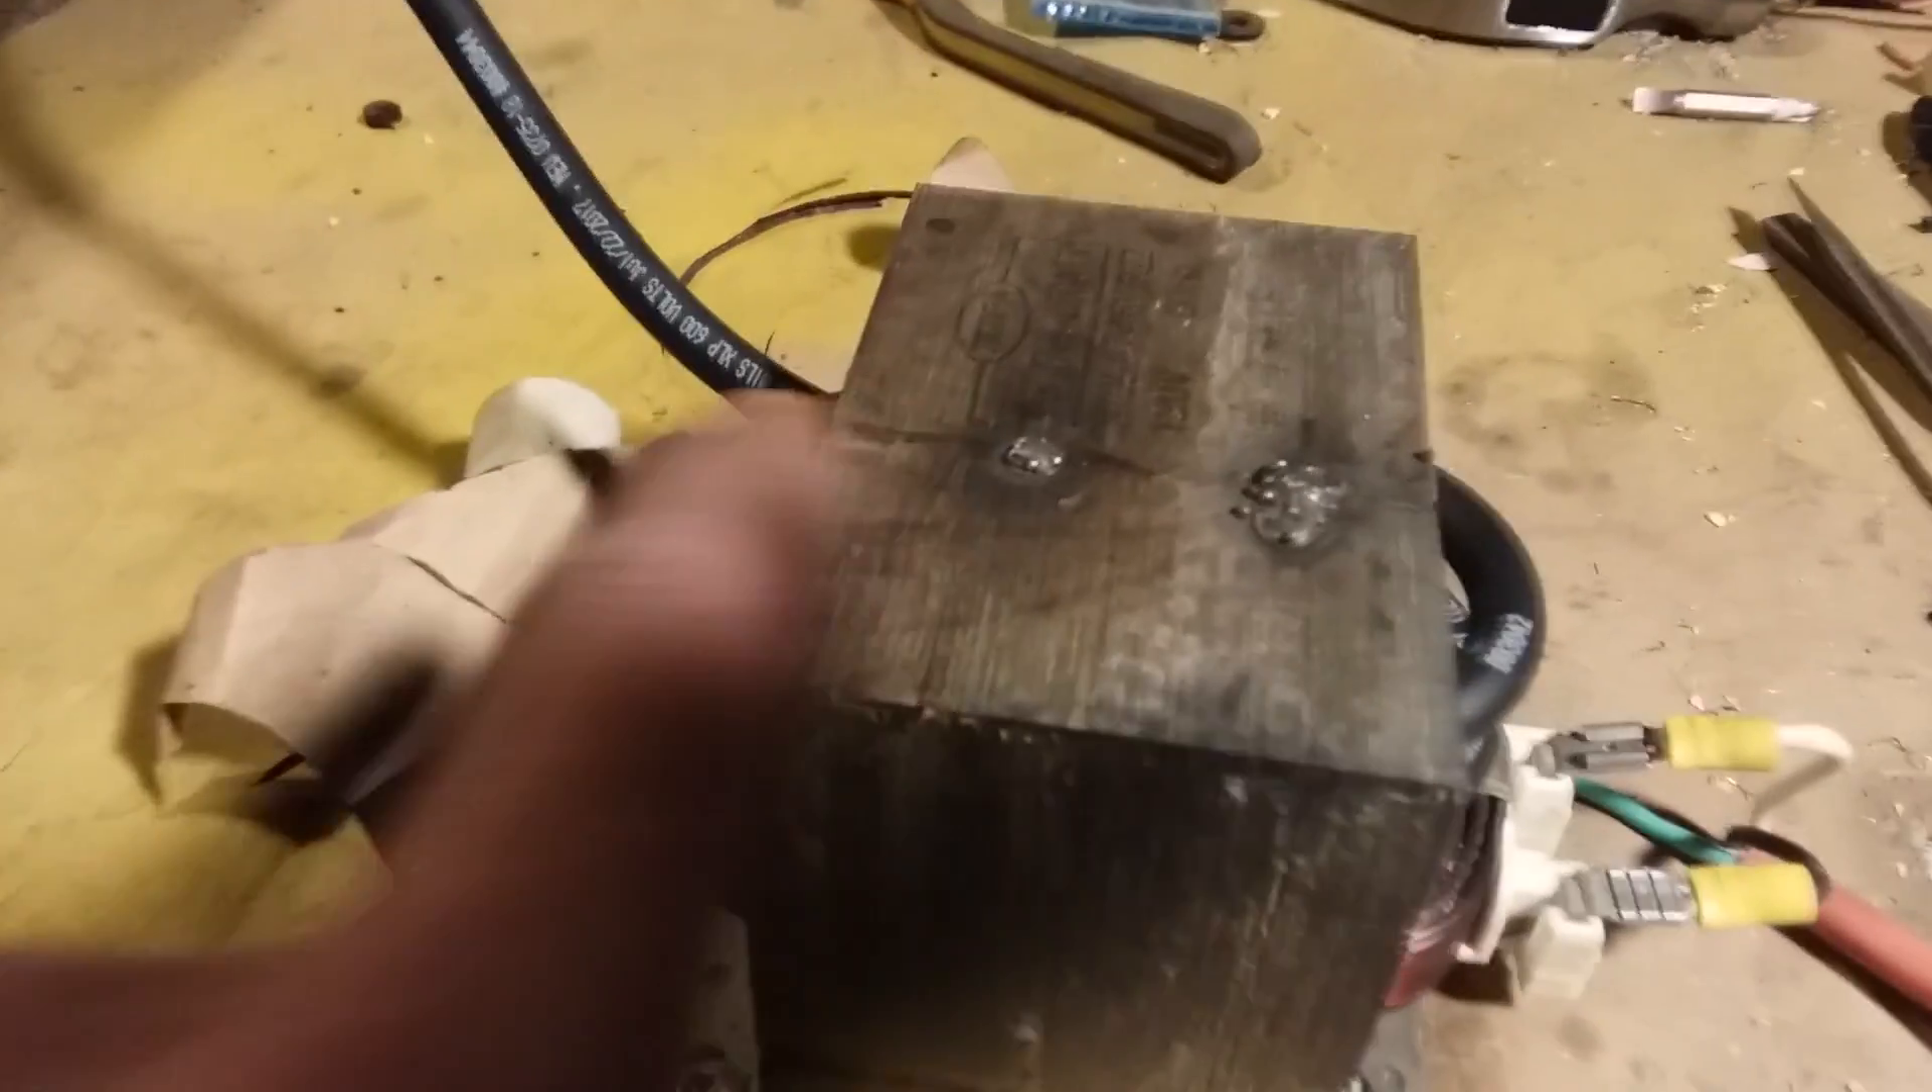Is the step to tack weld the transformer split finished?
Yes.